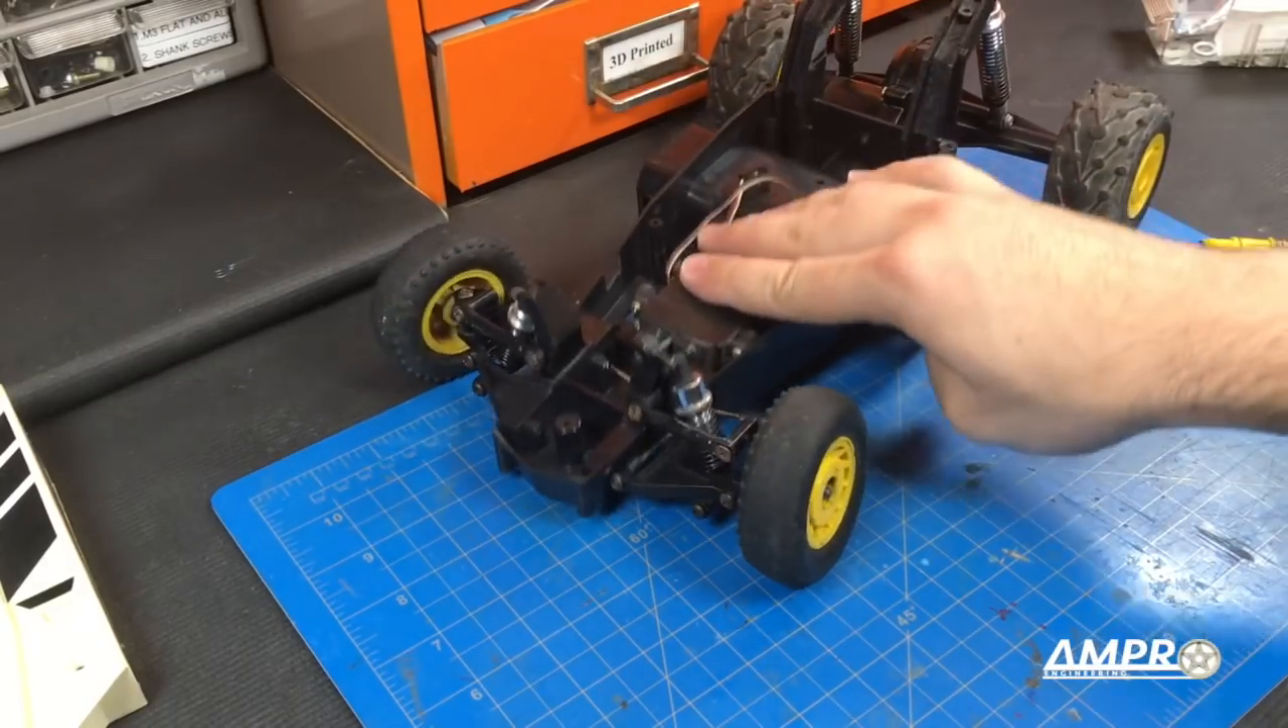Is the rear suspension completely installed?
Yes.